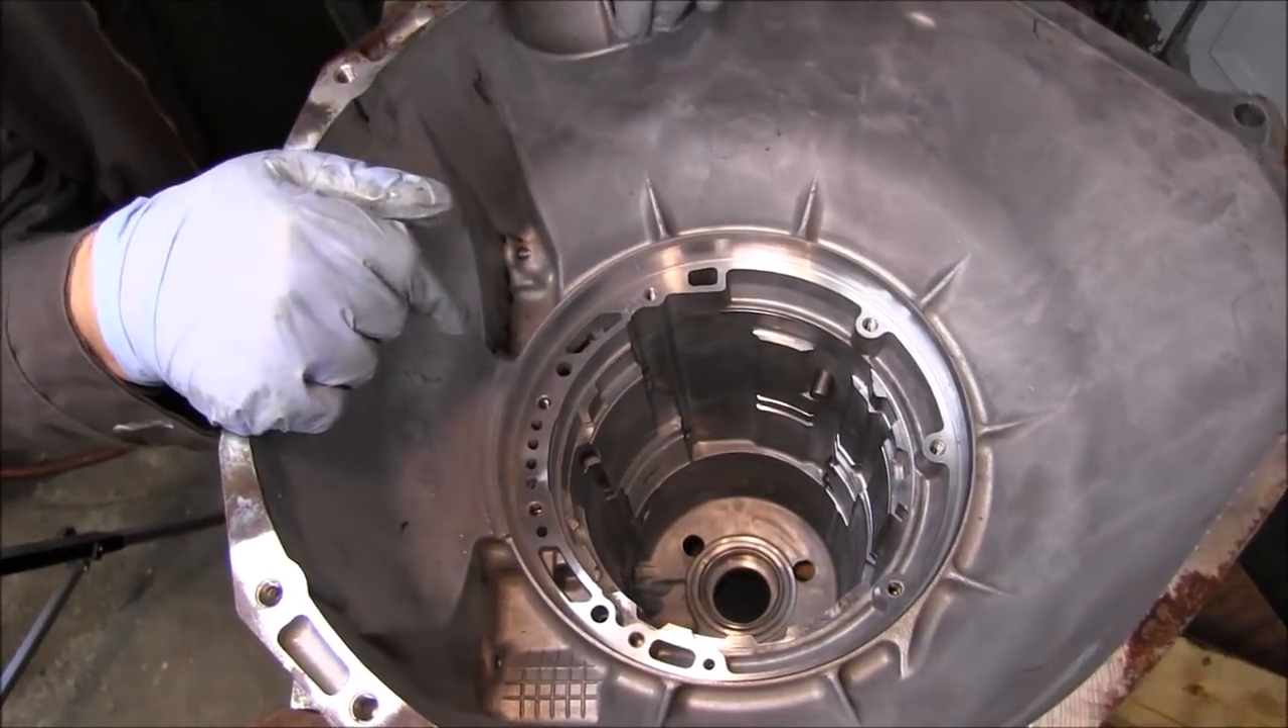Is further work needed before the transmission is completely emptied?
No.